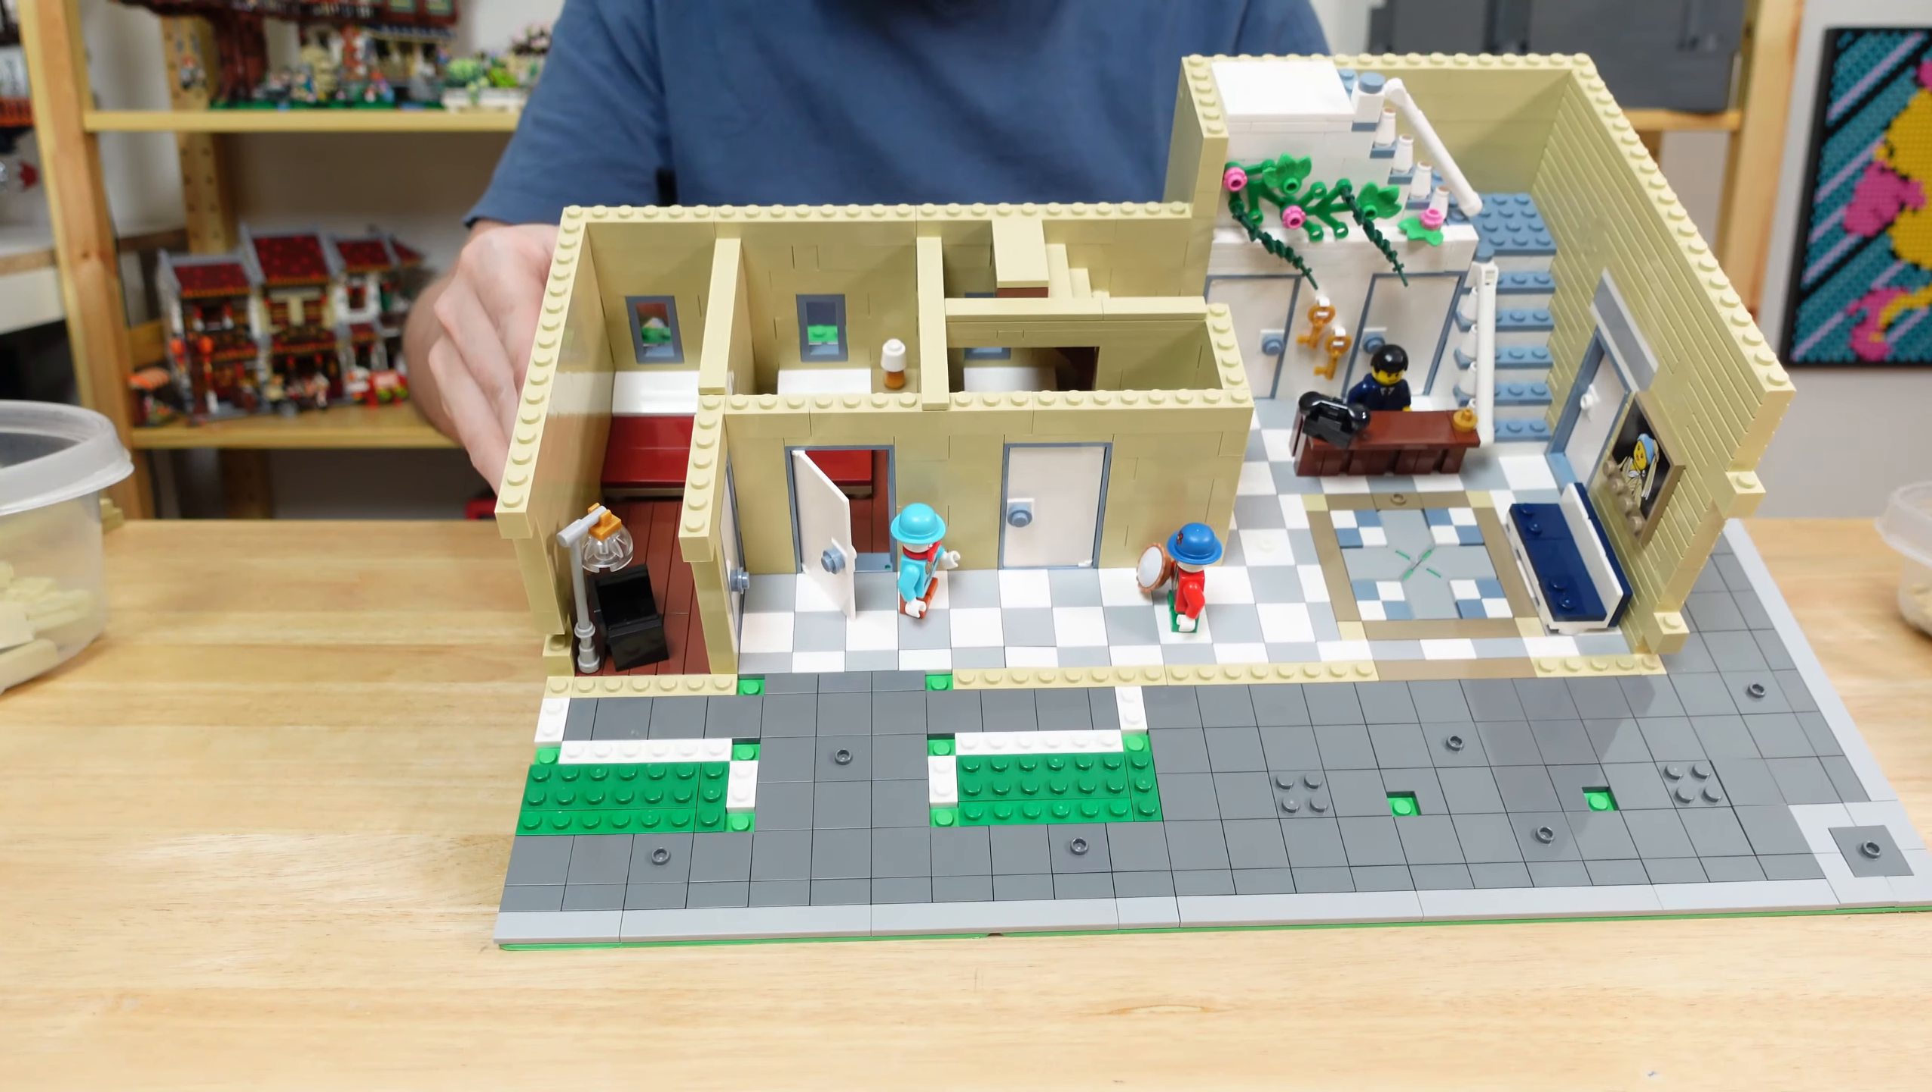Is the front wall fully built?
No.